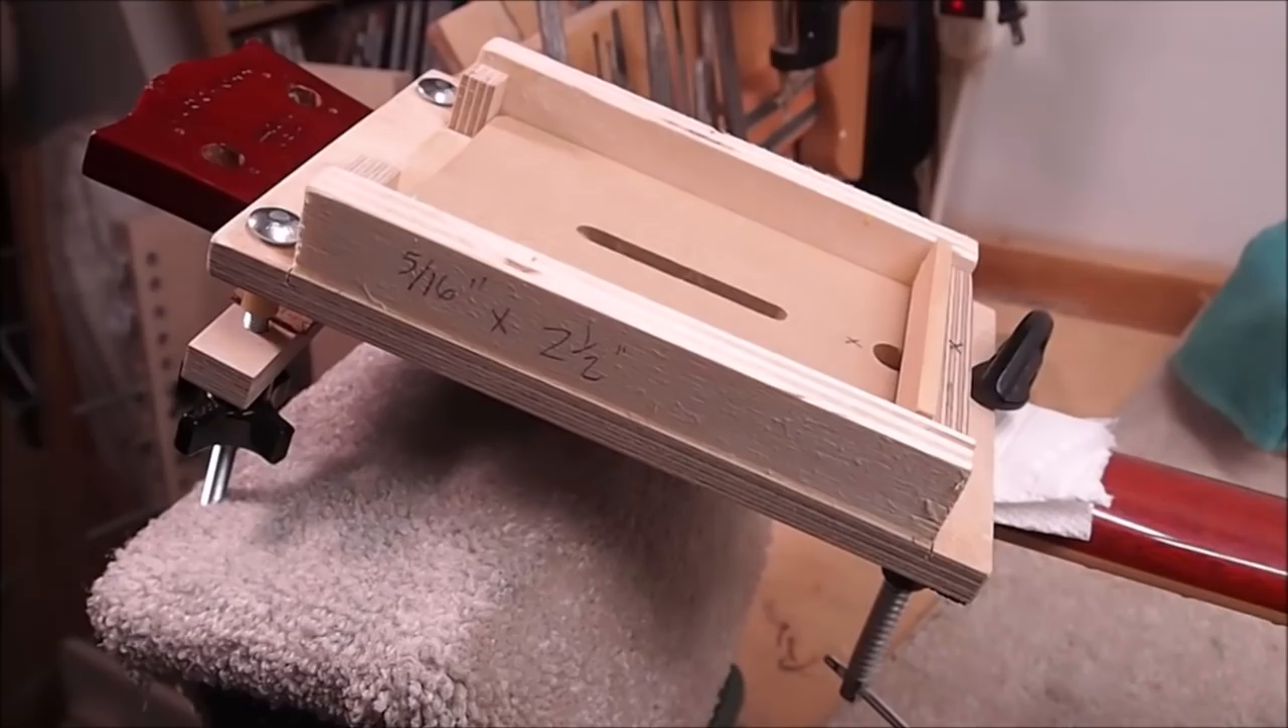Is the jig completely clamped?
Yes.